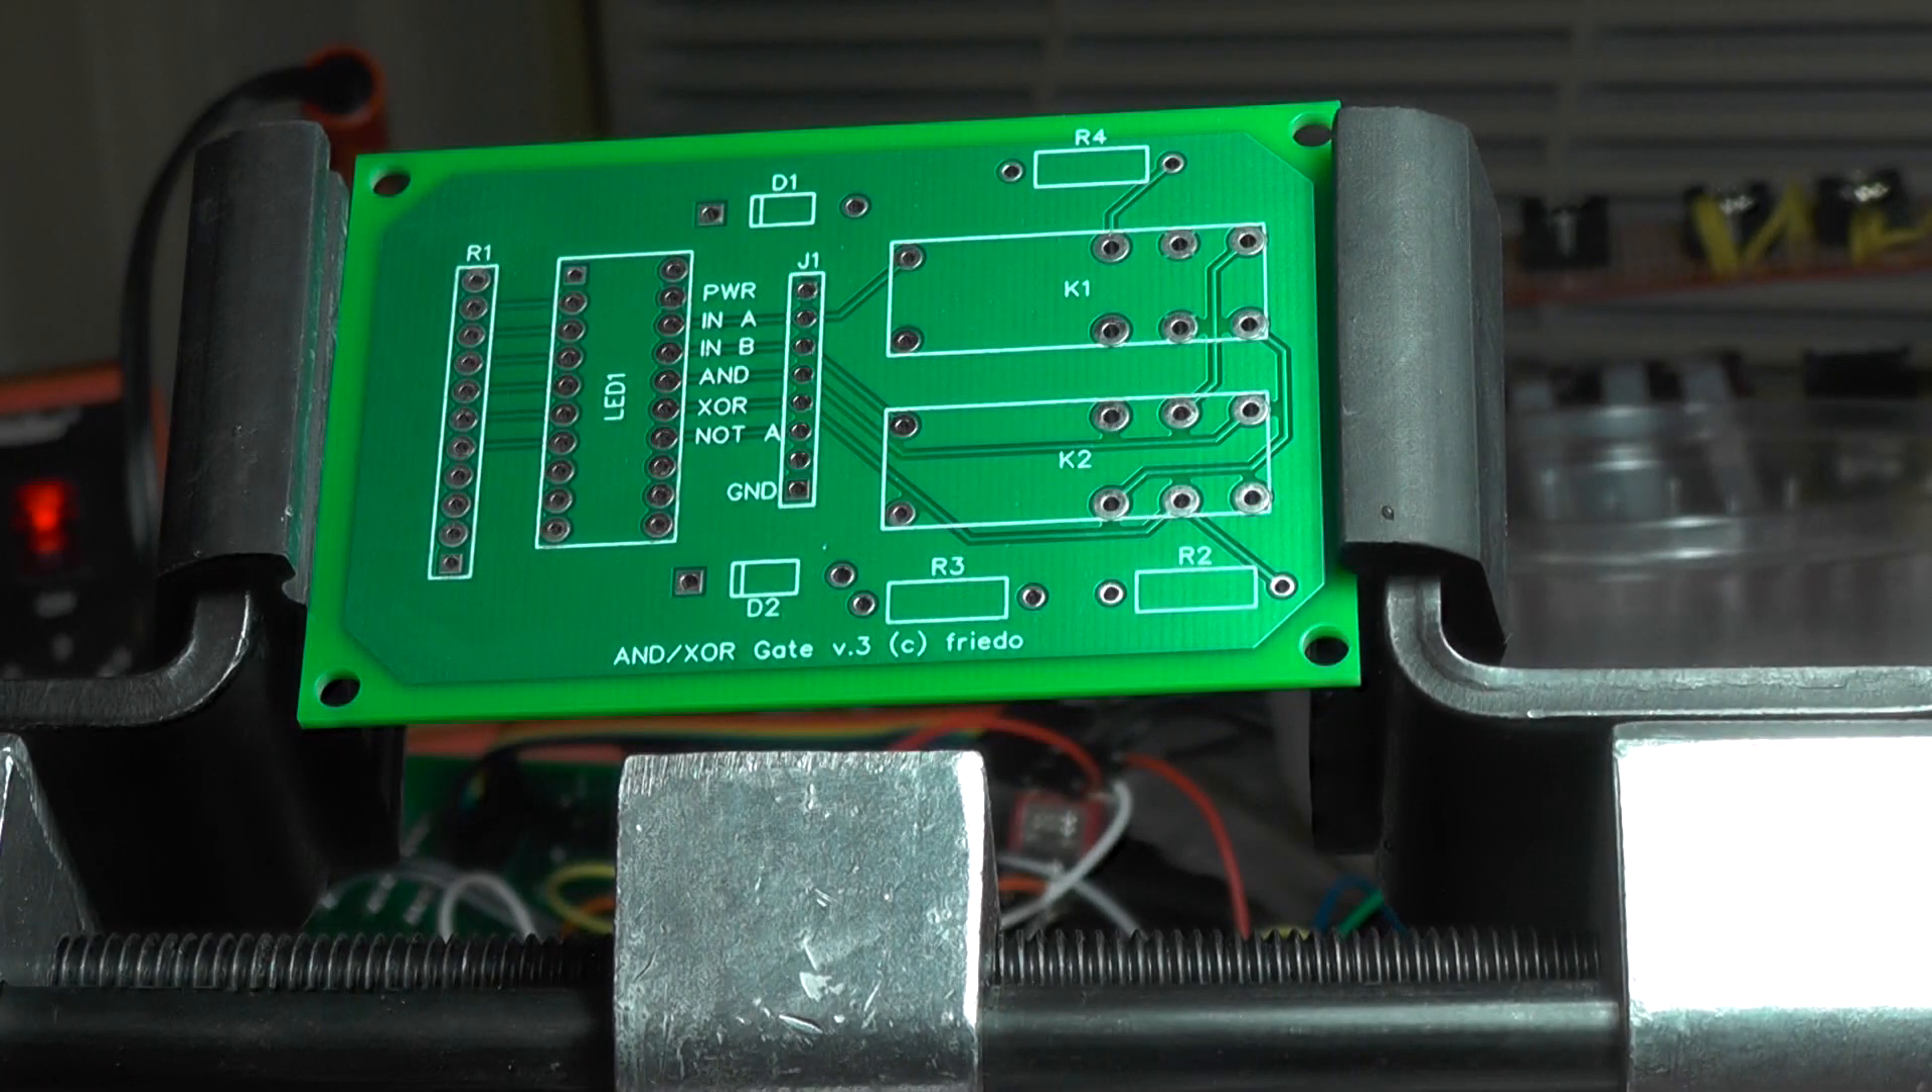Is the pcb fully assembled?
No.